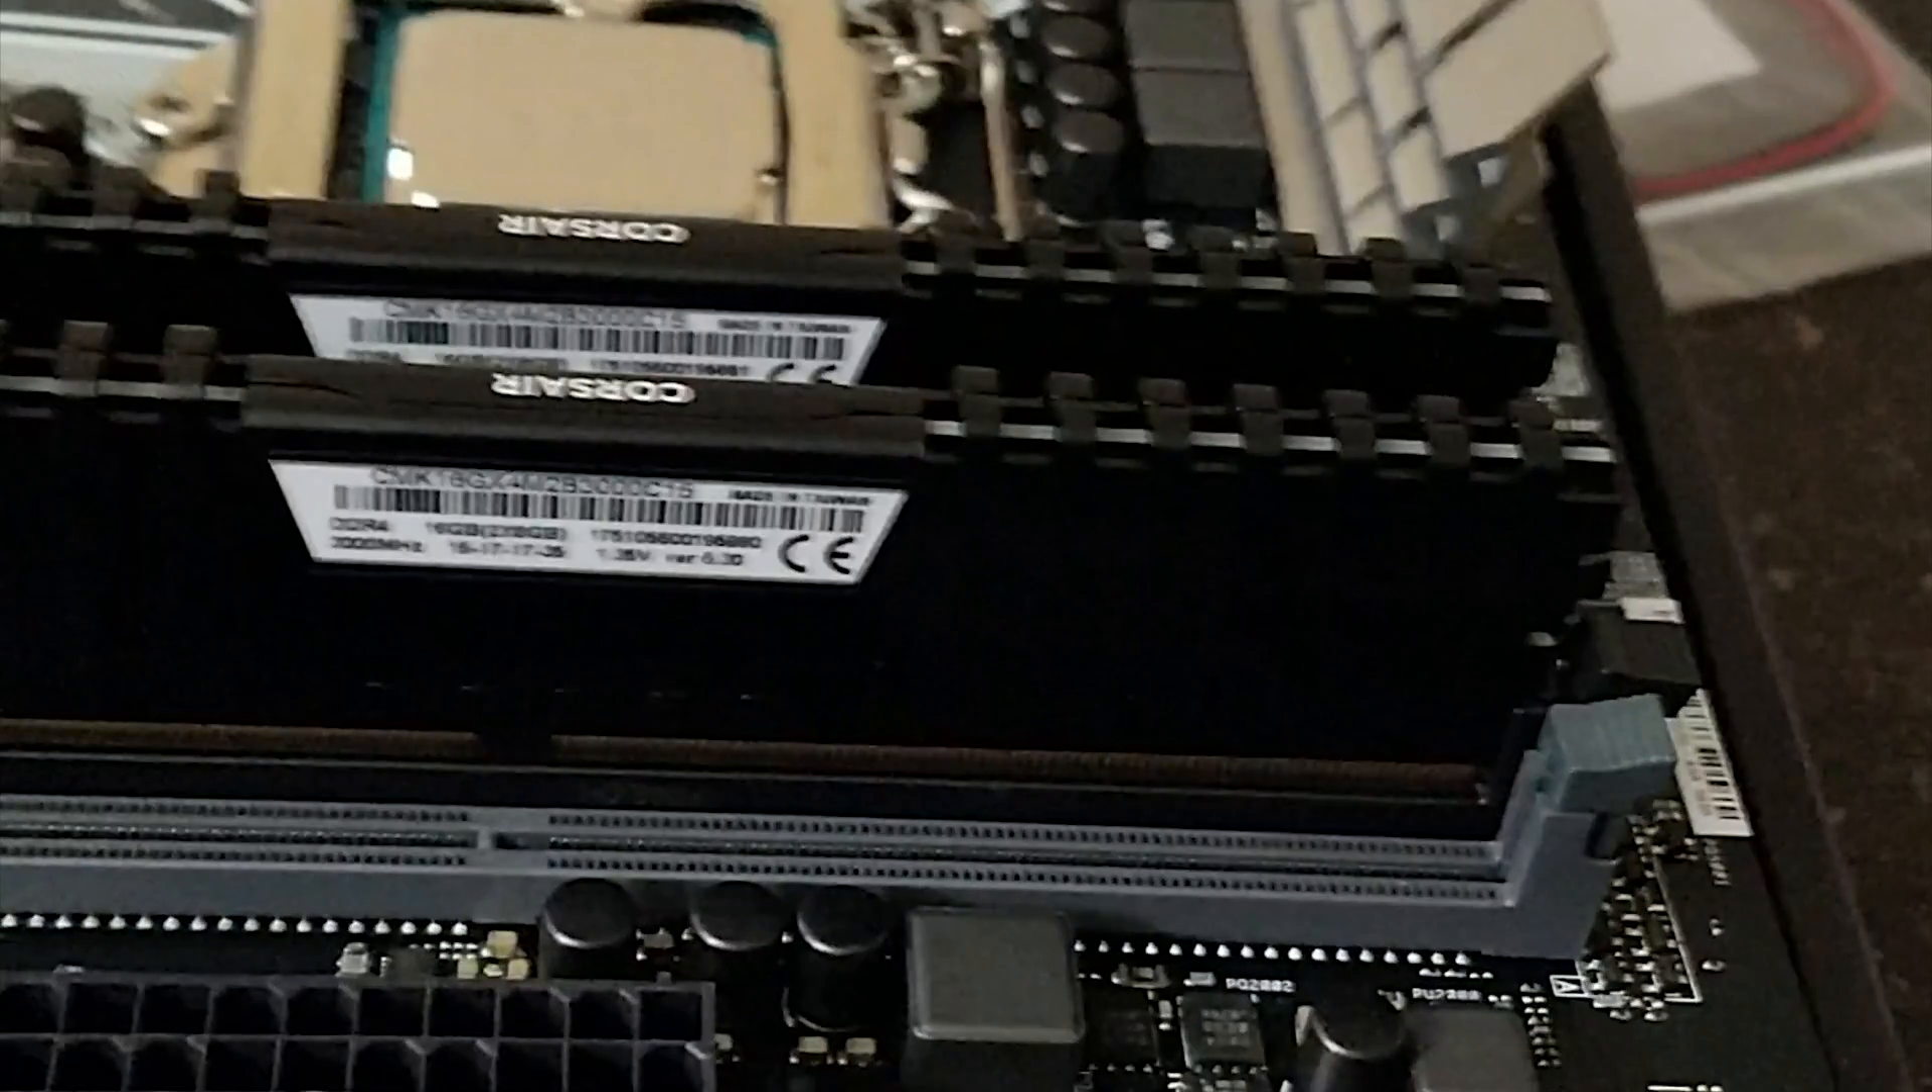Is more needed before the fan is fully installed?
Yes.